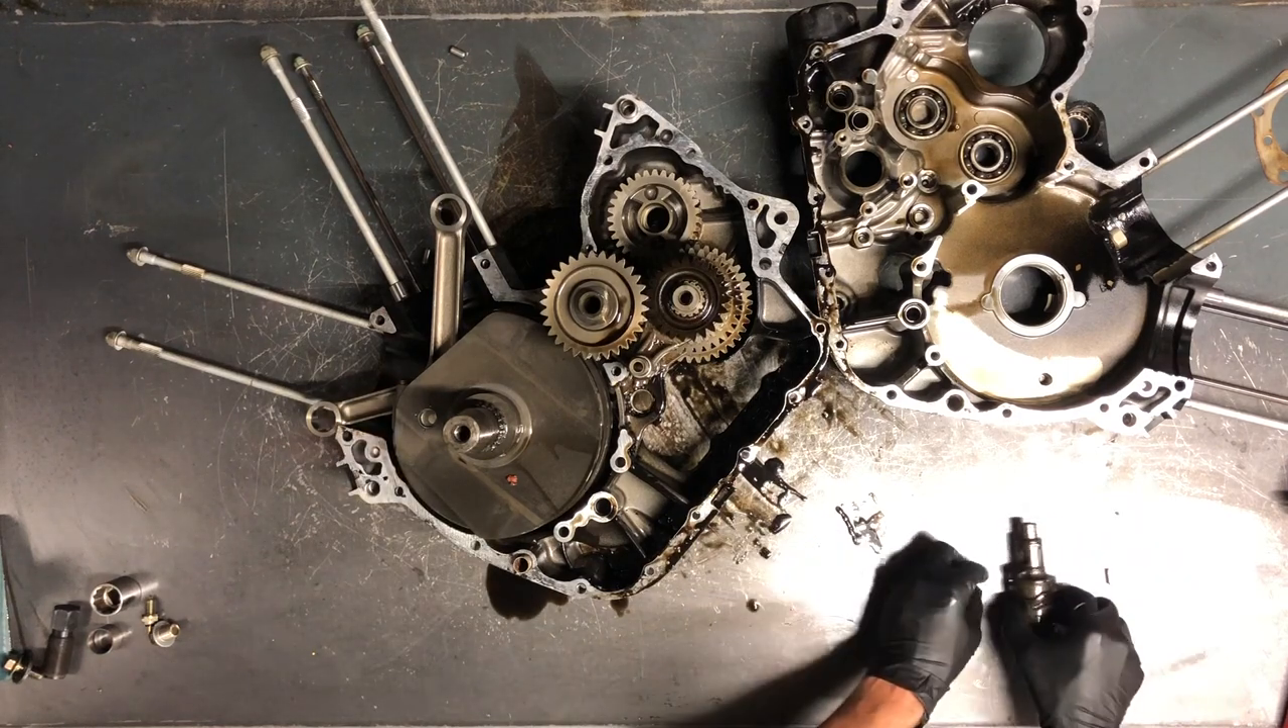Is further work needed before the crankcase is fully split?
No.